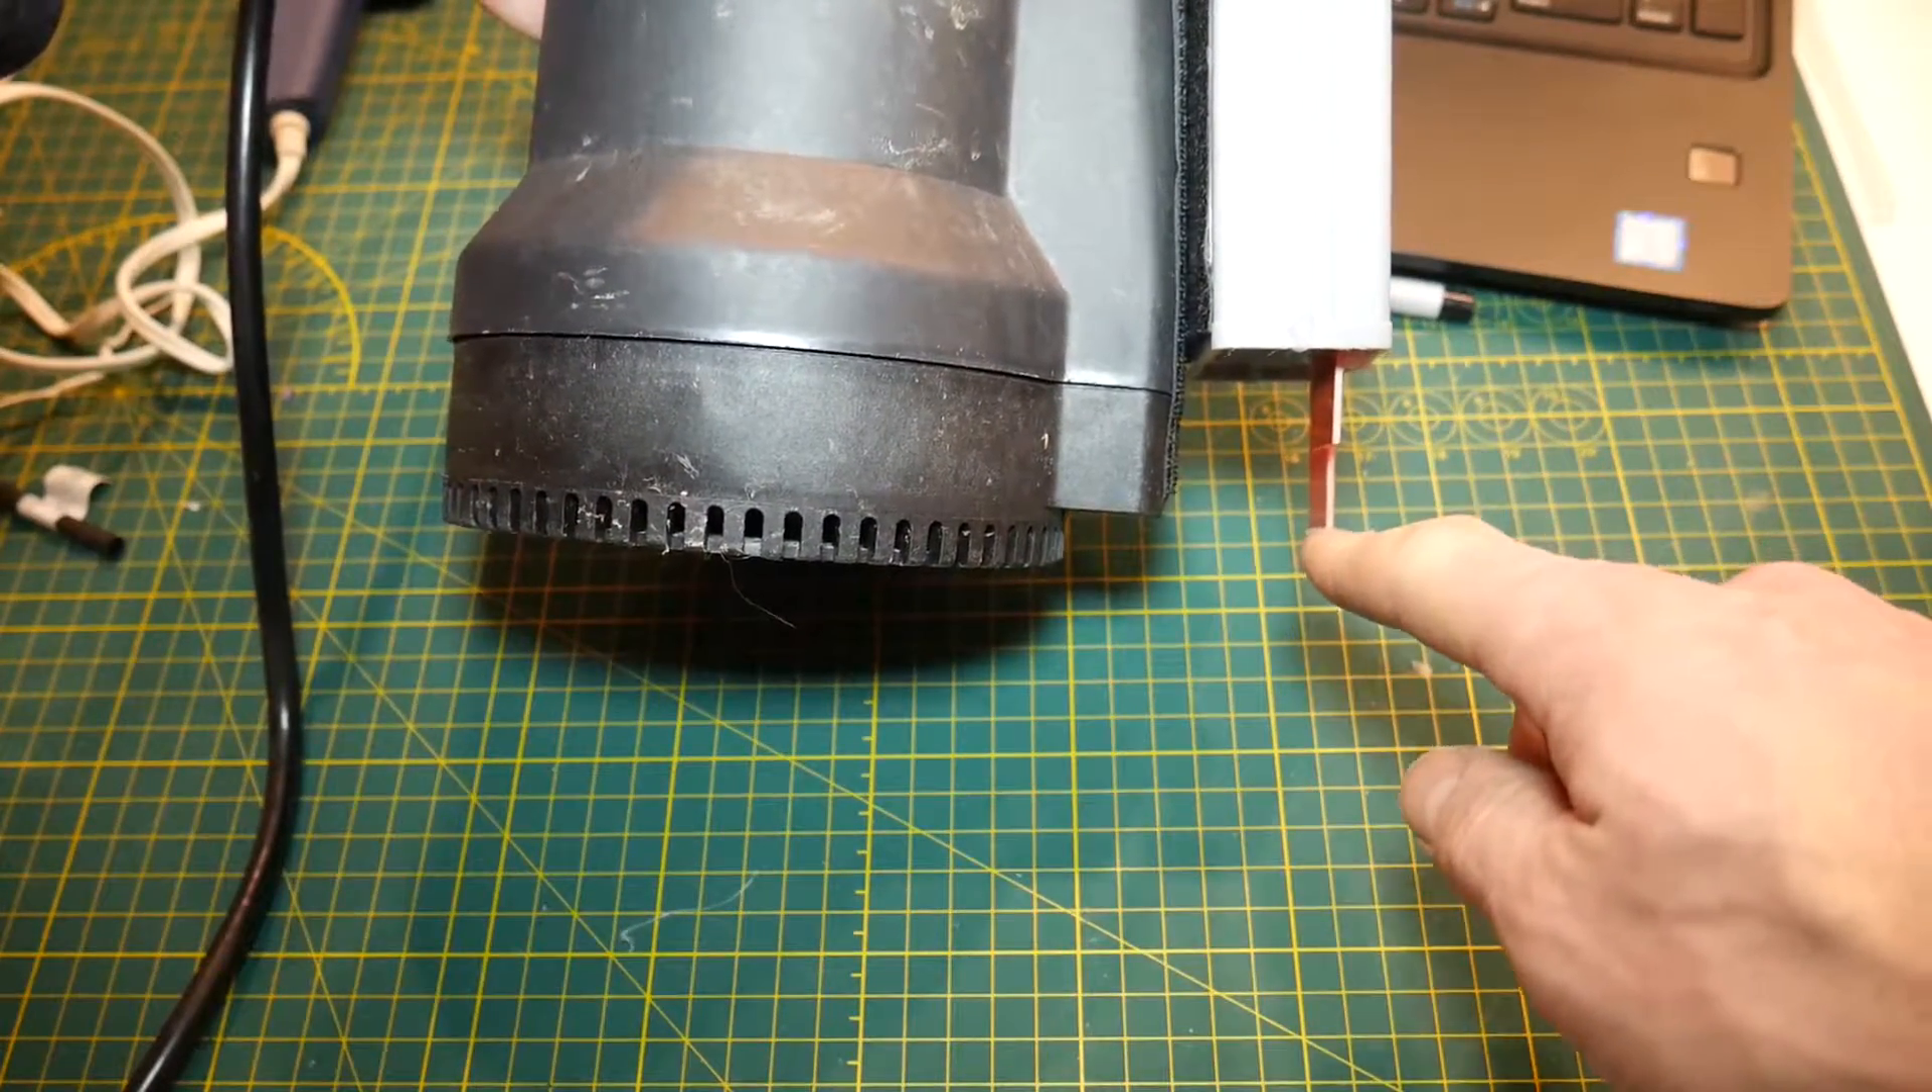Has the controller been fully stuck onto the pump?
Yes.